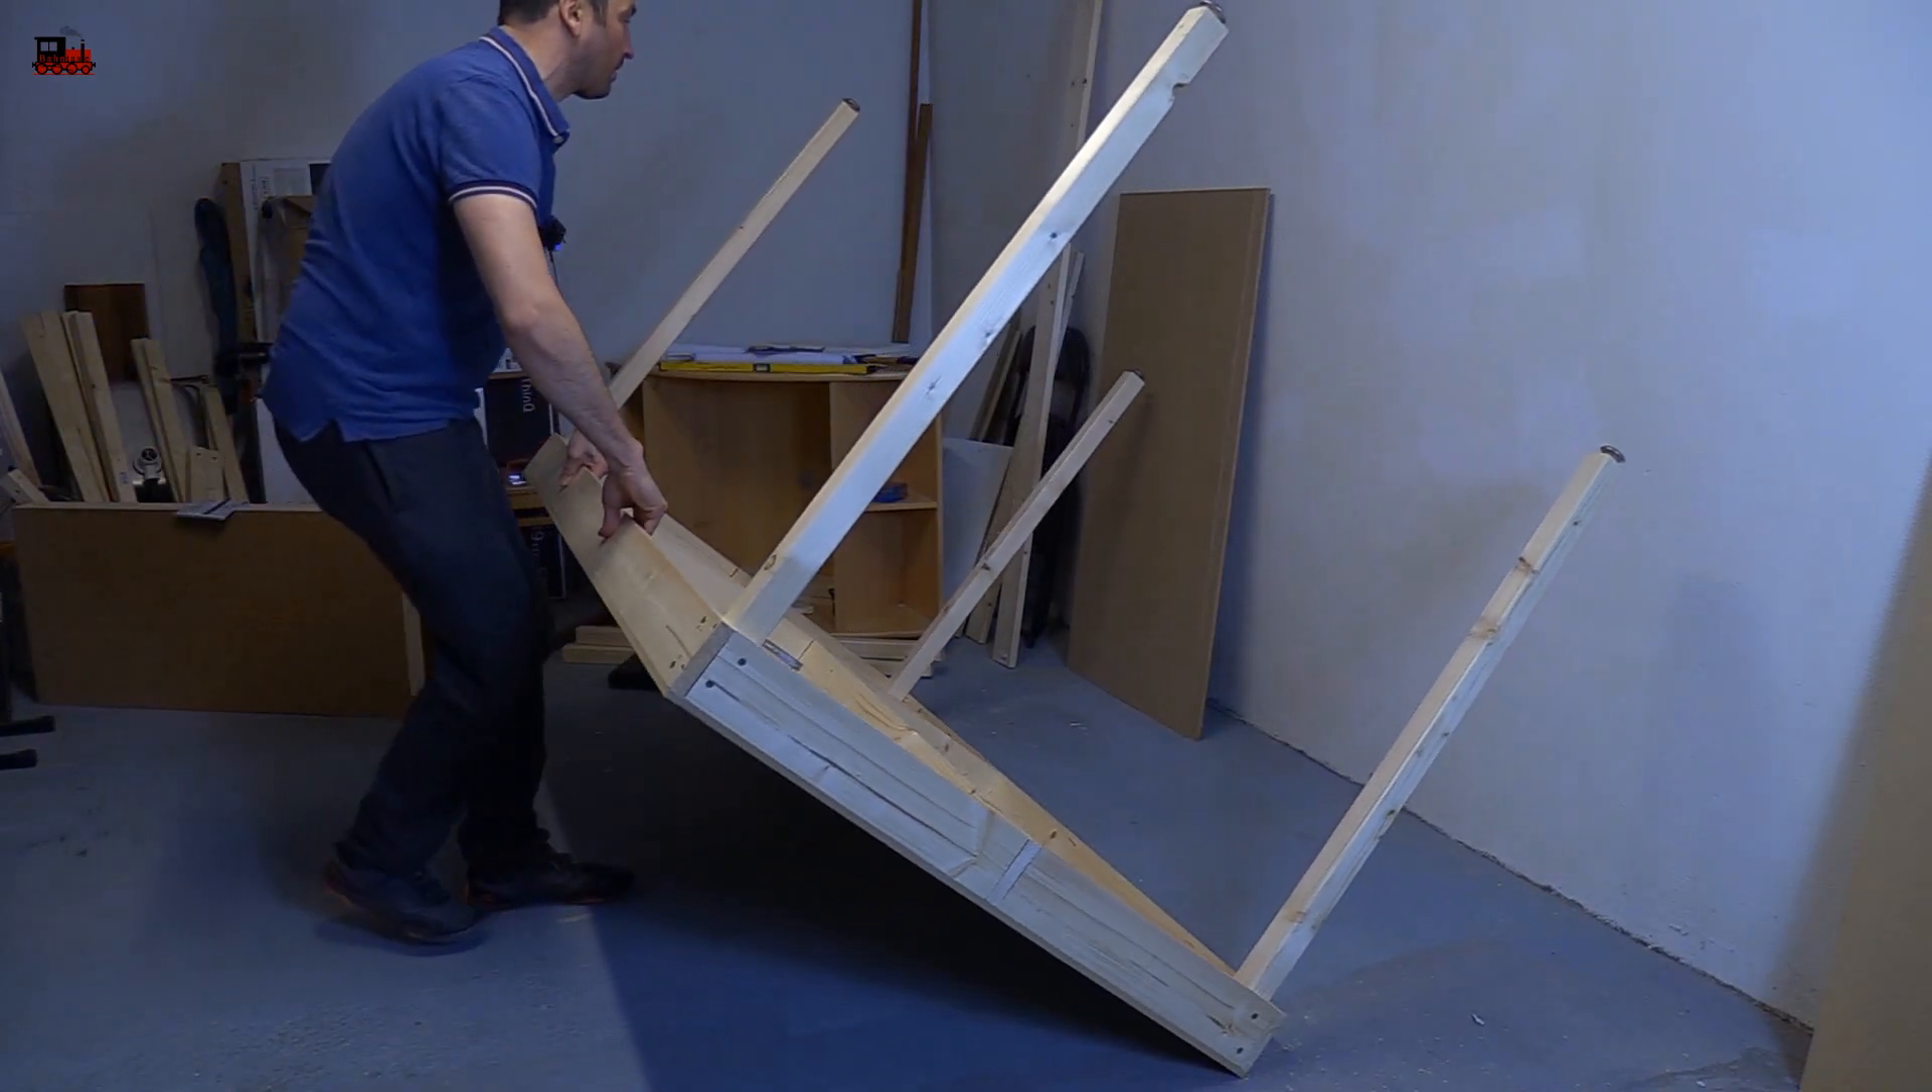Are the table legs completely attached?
Yes.